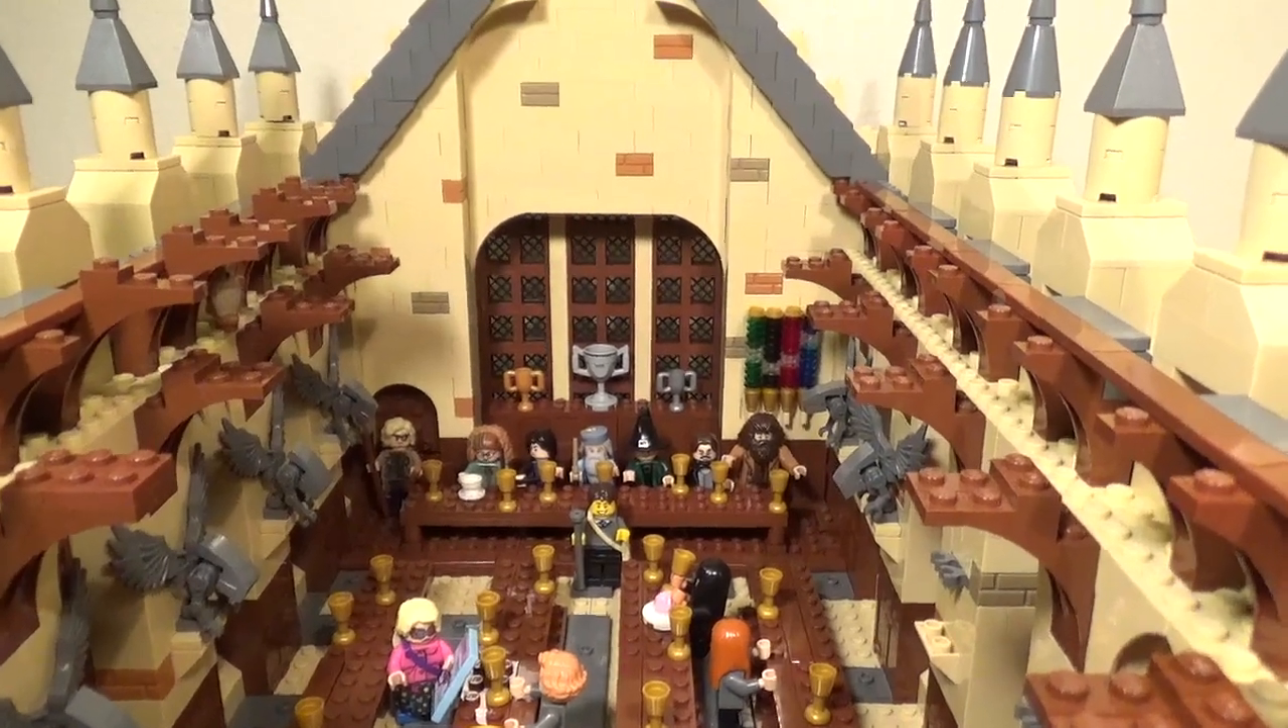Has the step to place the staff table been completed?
Yes.